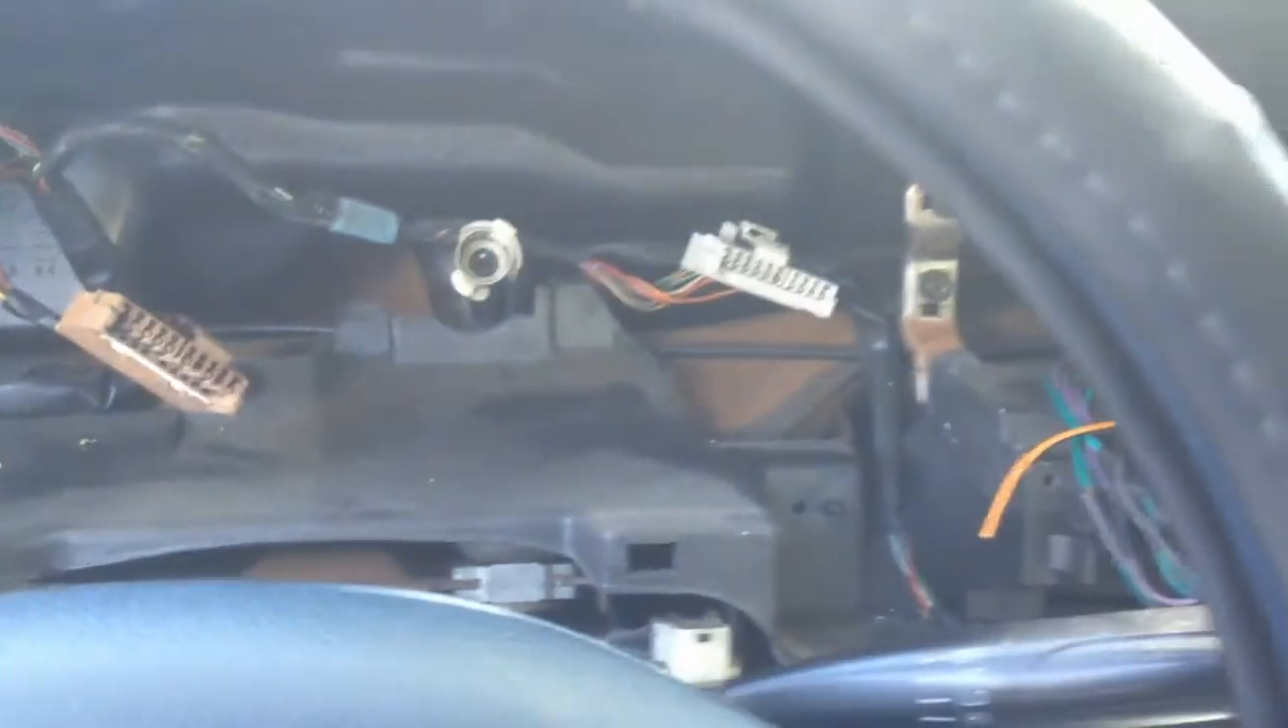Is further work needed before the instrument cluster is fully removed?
No.